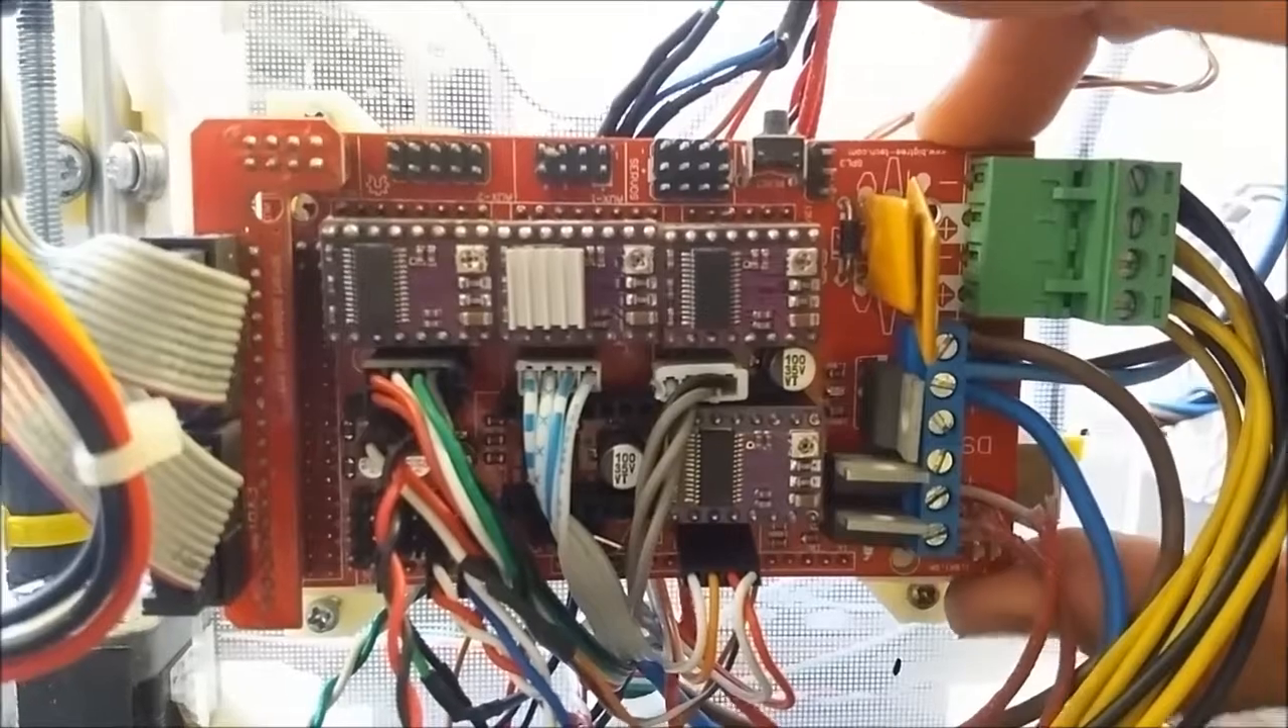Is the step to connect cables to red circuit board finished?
Yes.